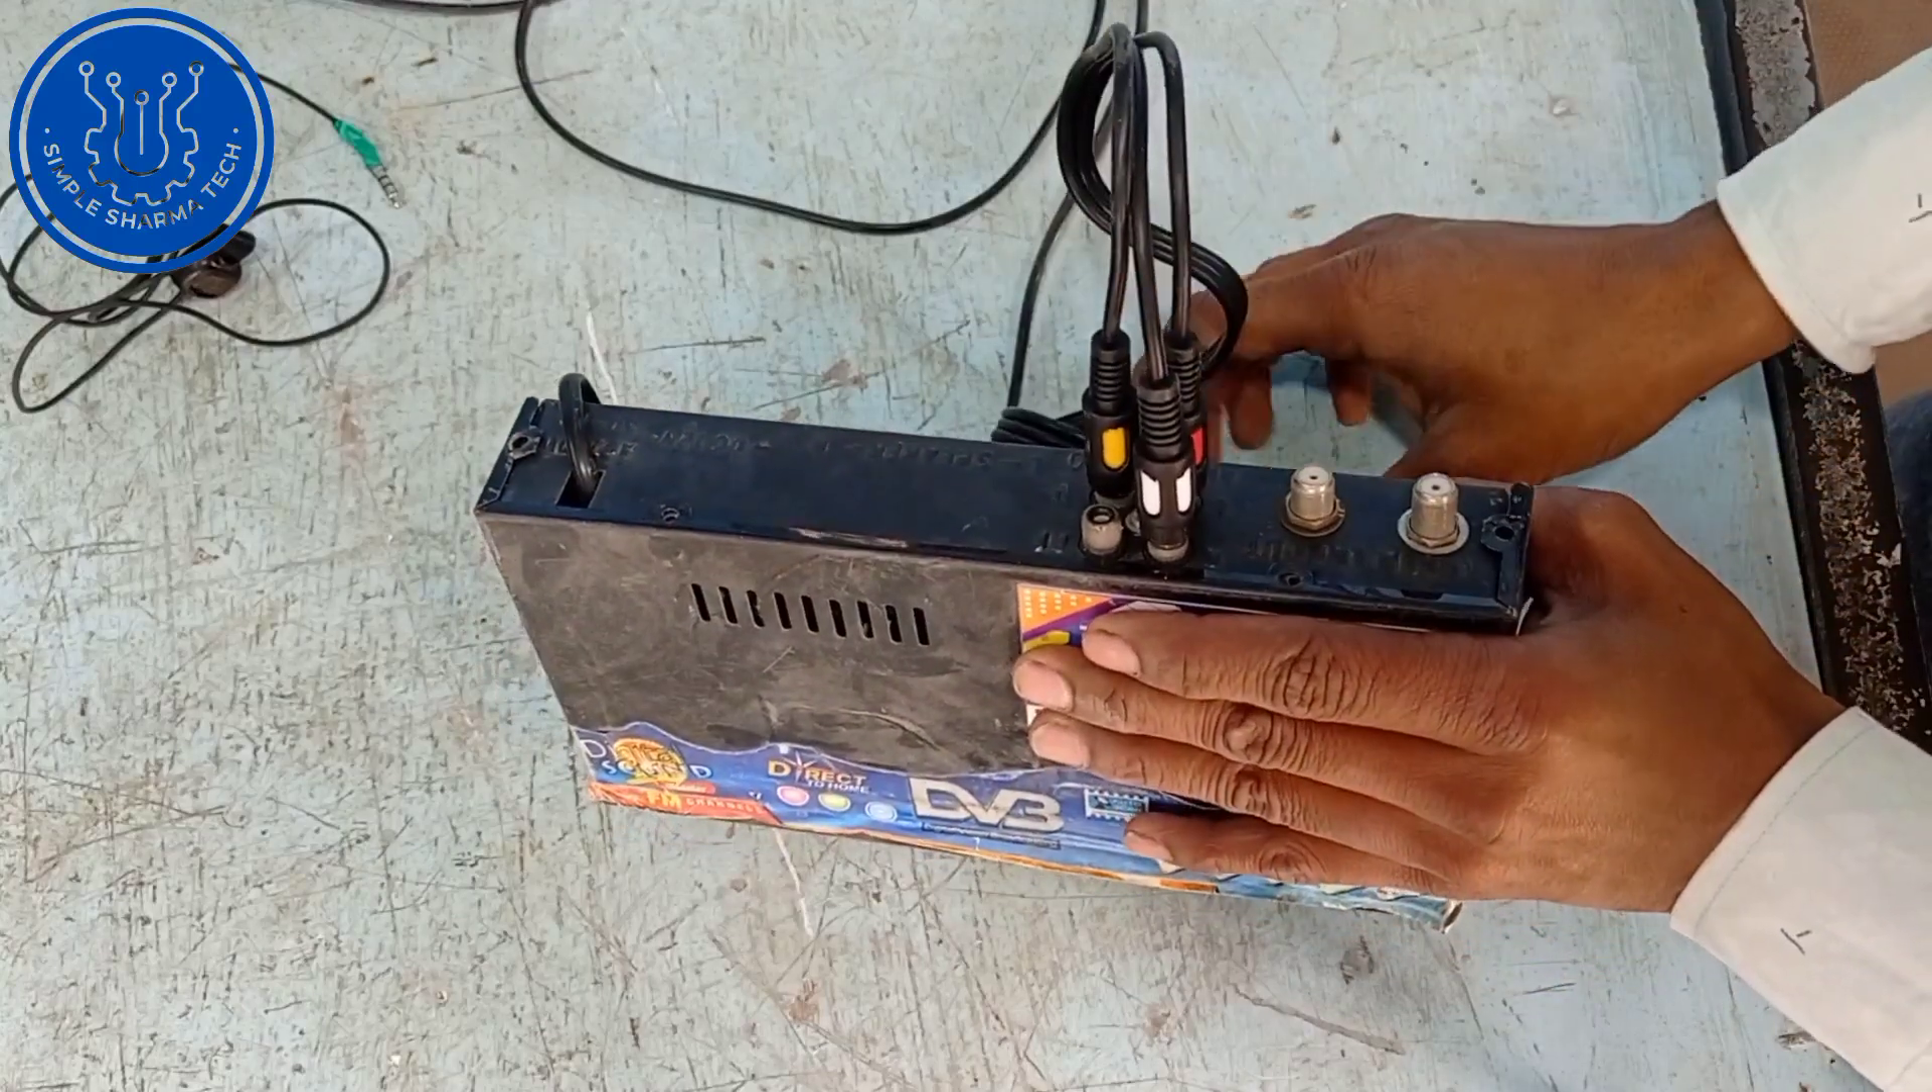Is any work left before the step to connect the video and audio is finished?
No.